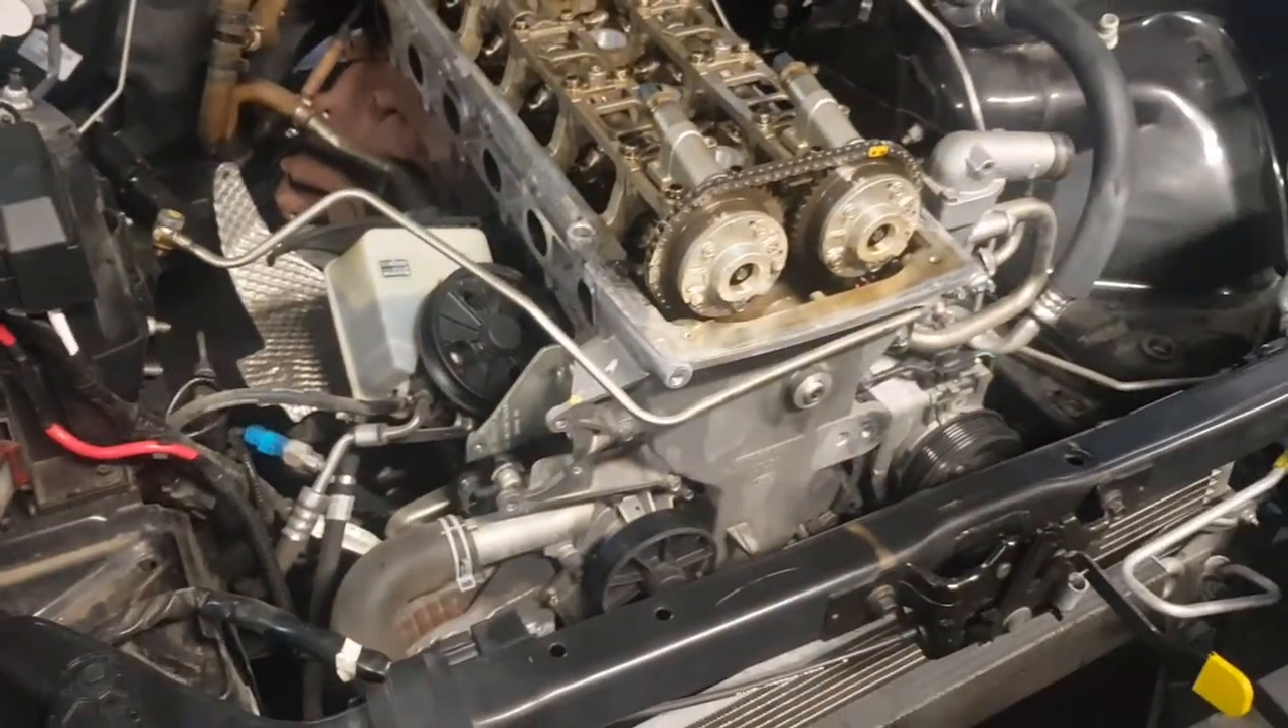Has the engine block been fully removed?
No.